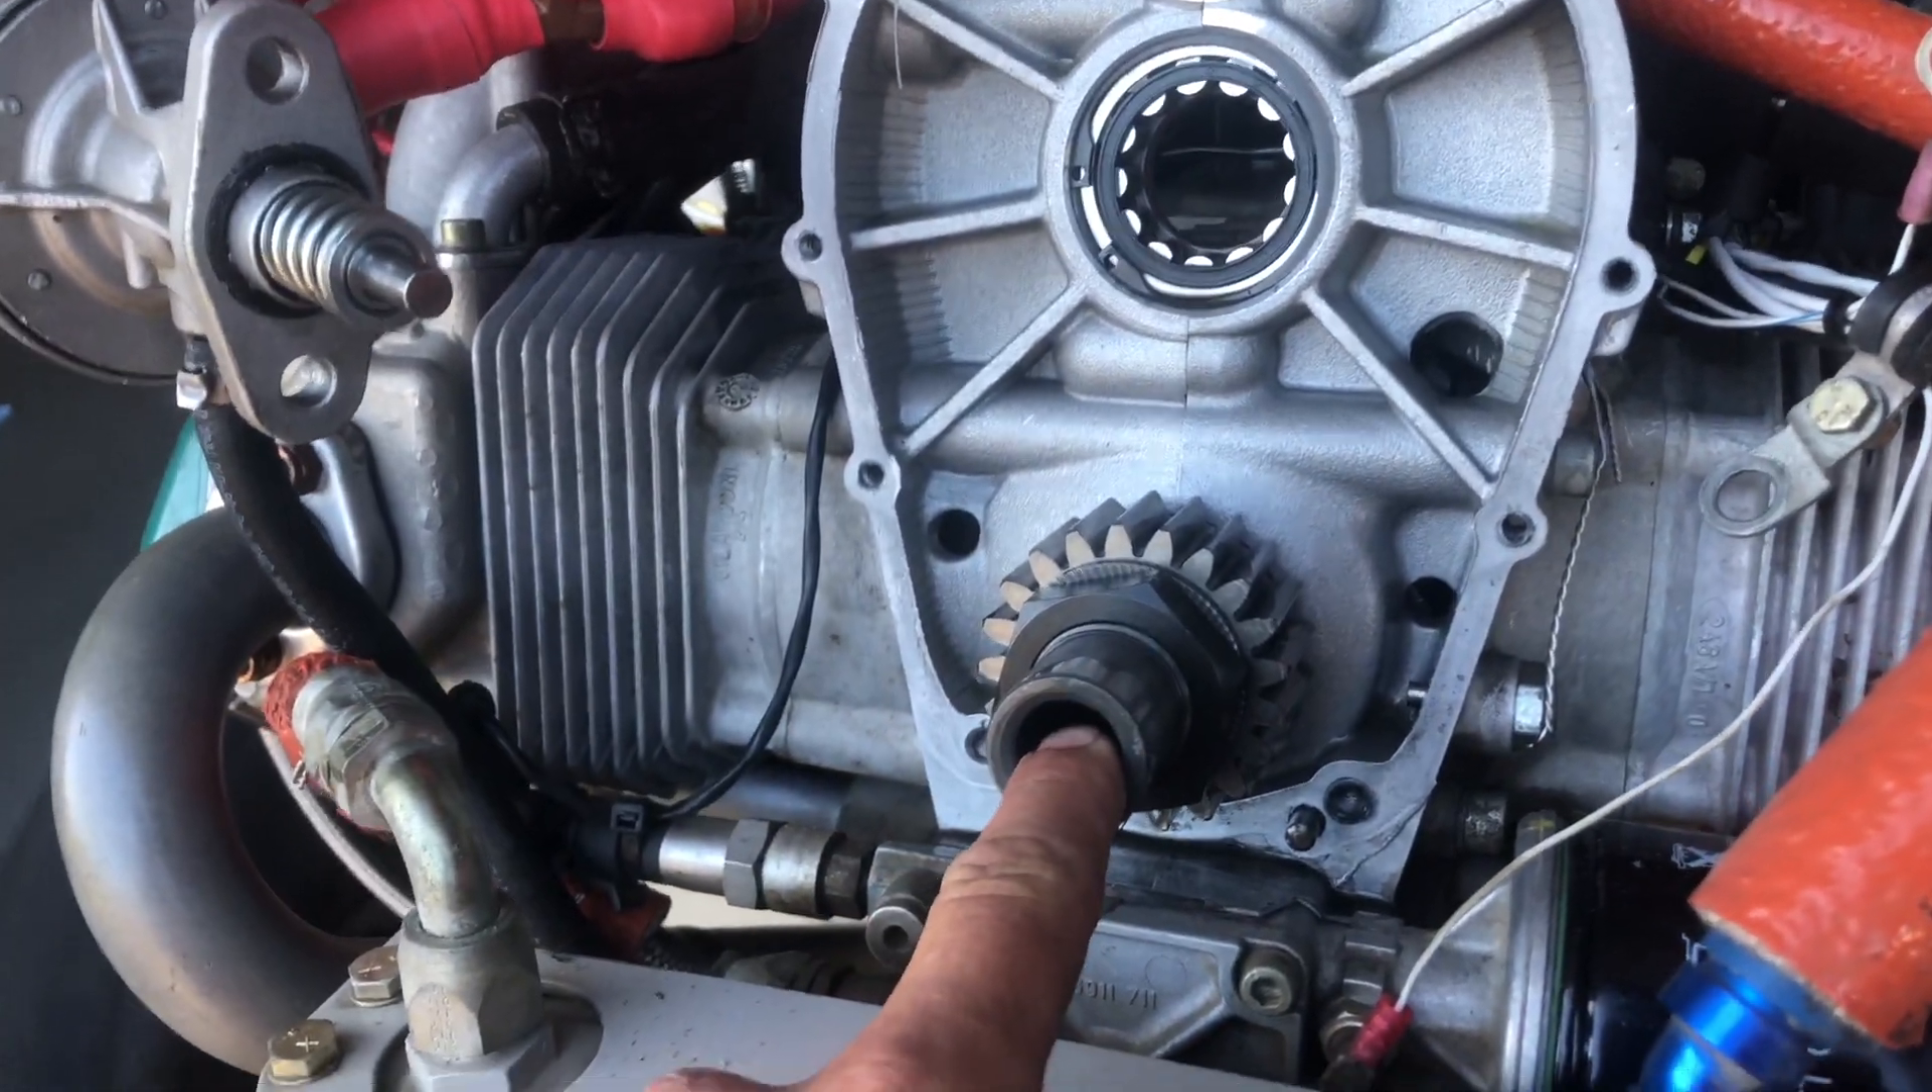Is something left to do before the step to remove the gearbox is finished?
No.